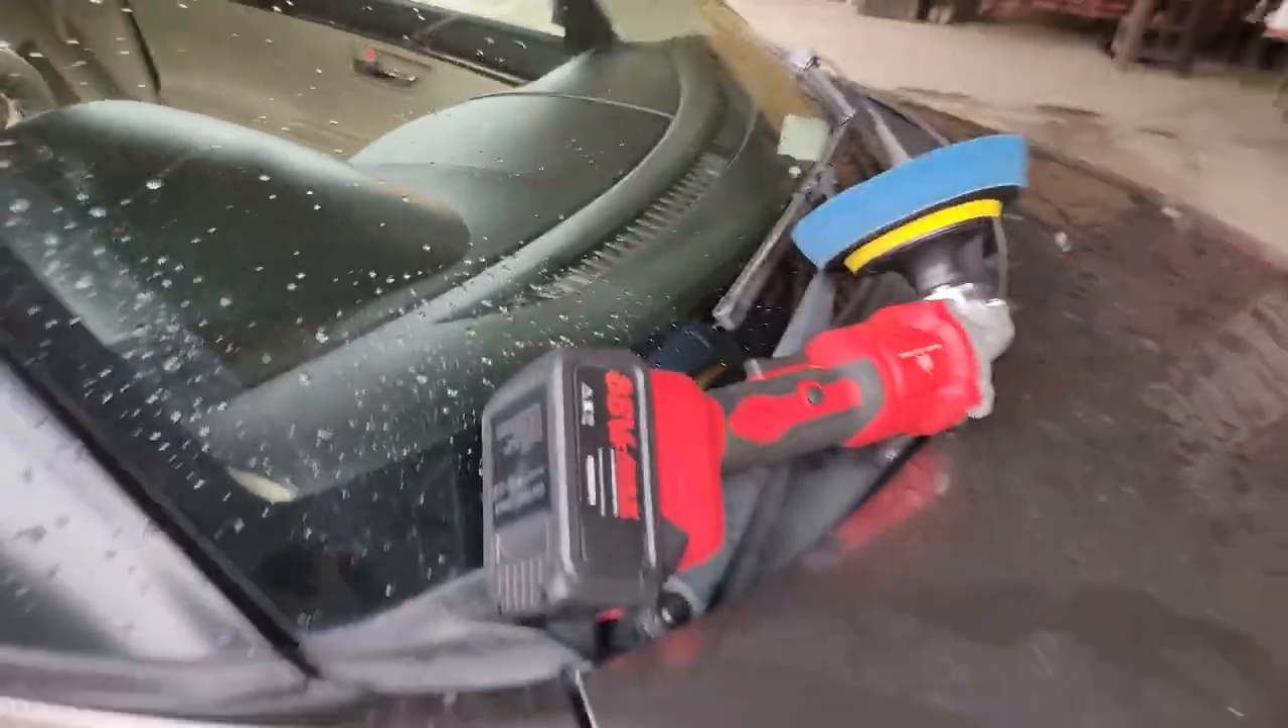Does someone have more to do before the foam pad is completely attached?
No.